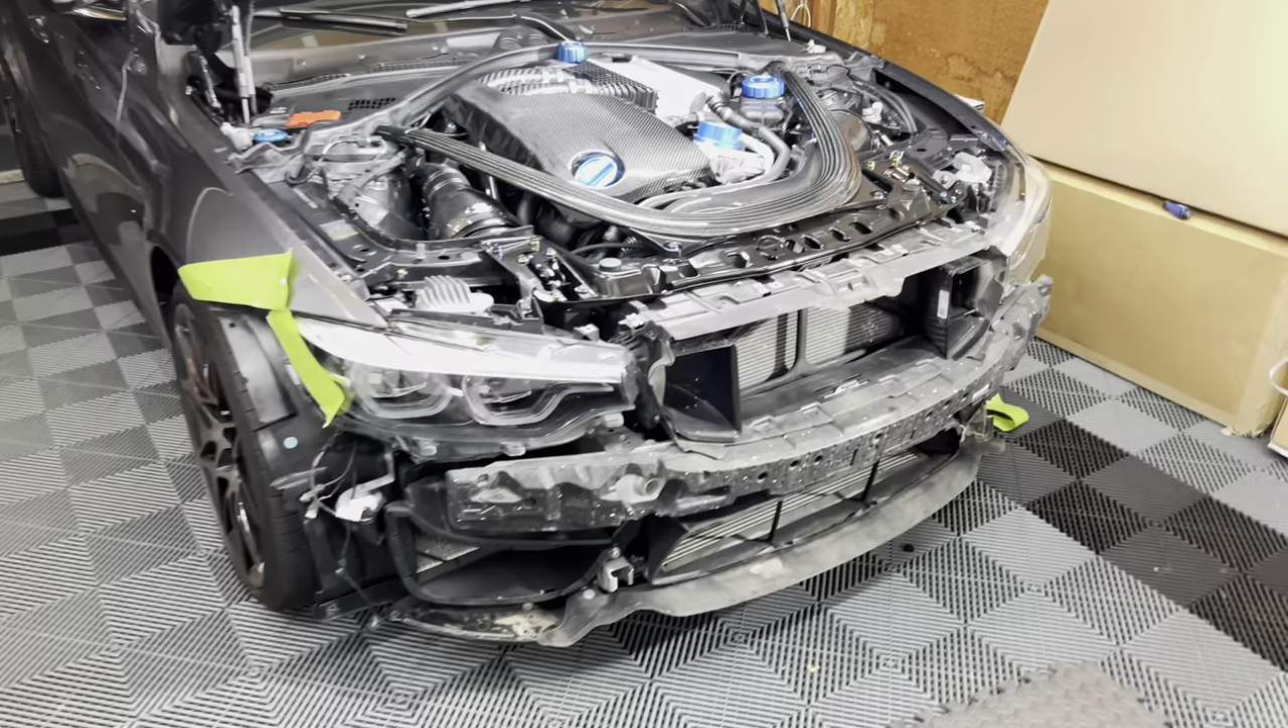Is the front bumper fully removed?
Yes.